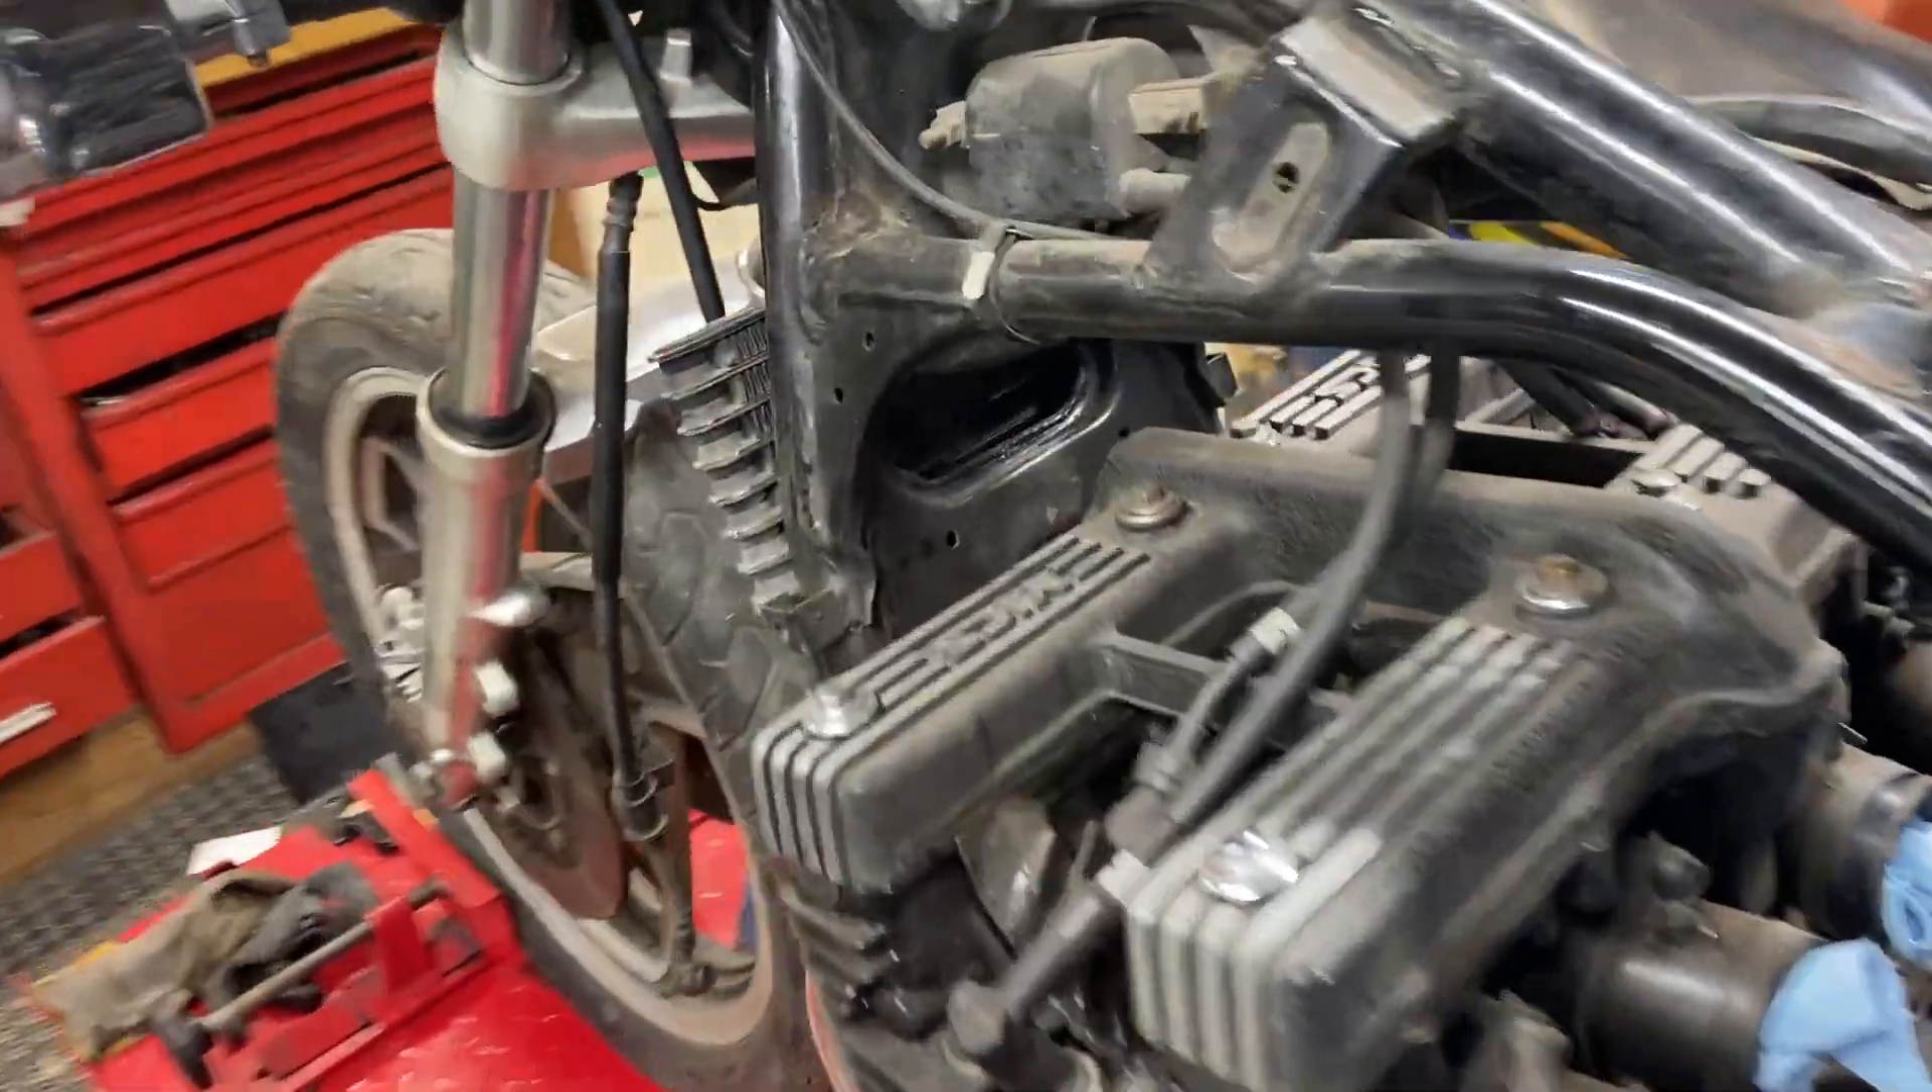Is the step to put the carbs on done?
No.